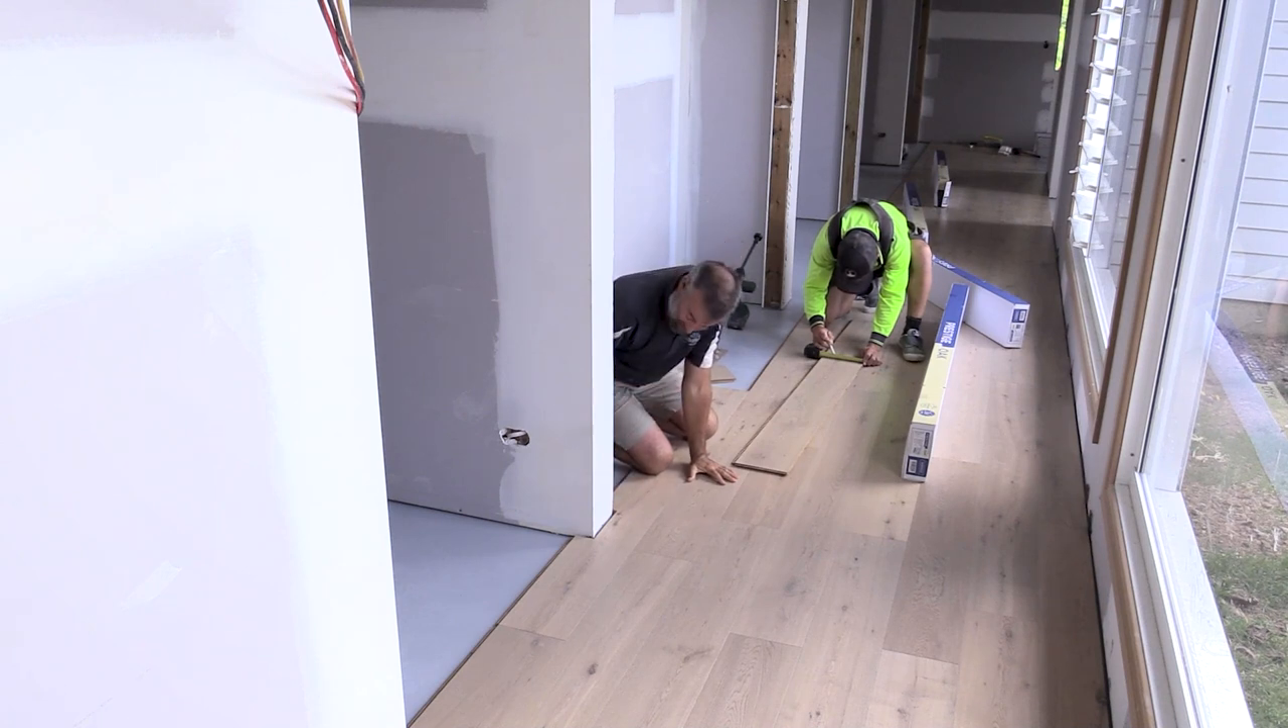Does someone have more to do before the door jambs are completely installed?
Yes.